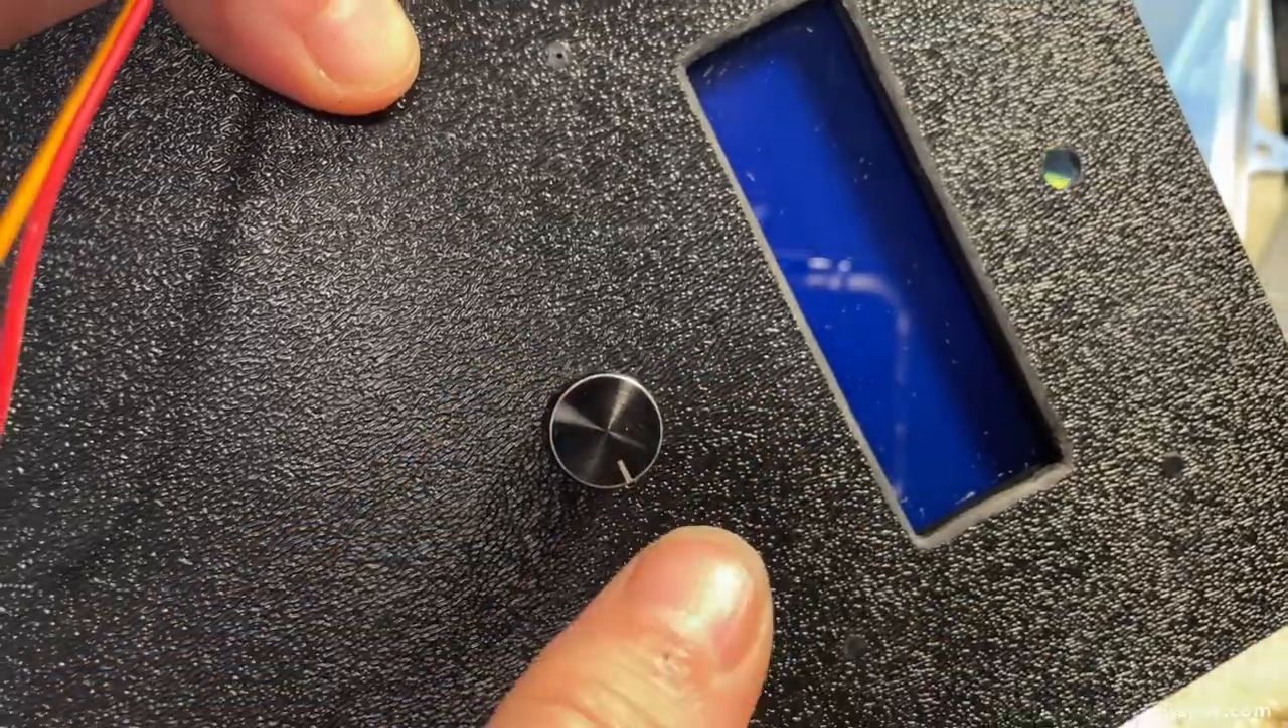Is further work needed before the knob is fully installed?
No.